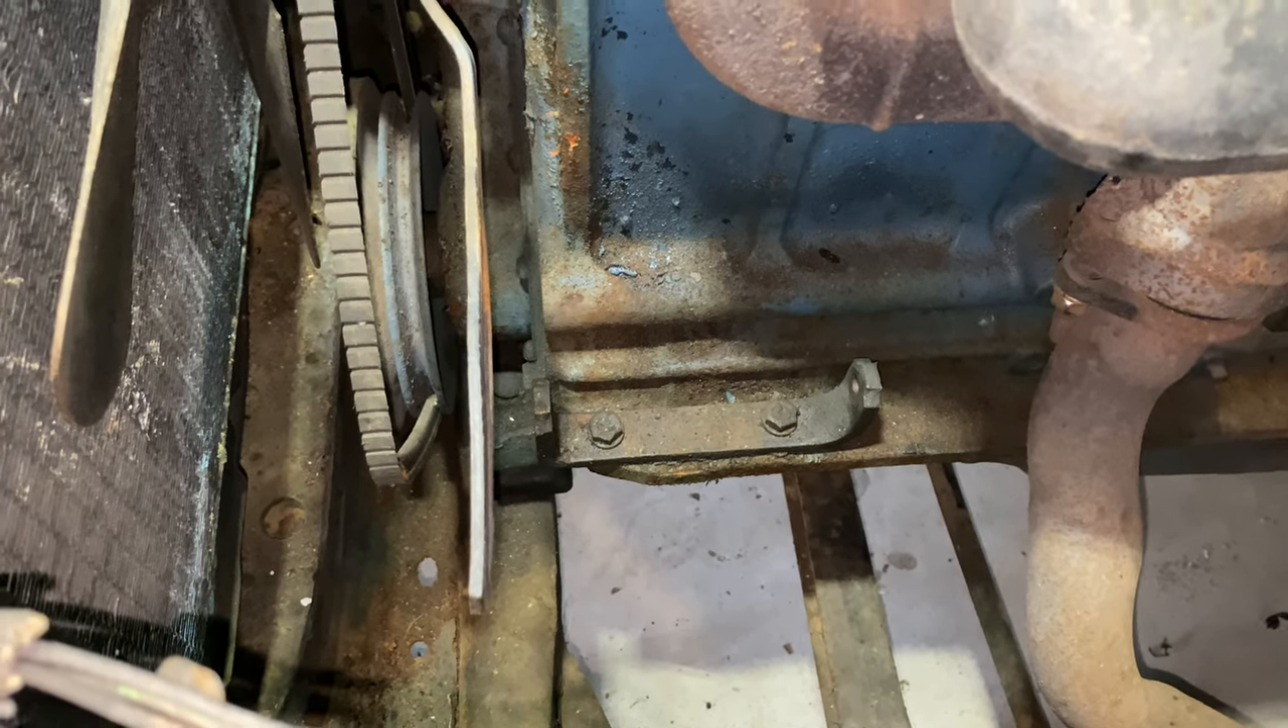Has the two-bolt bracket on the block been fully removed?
No.